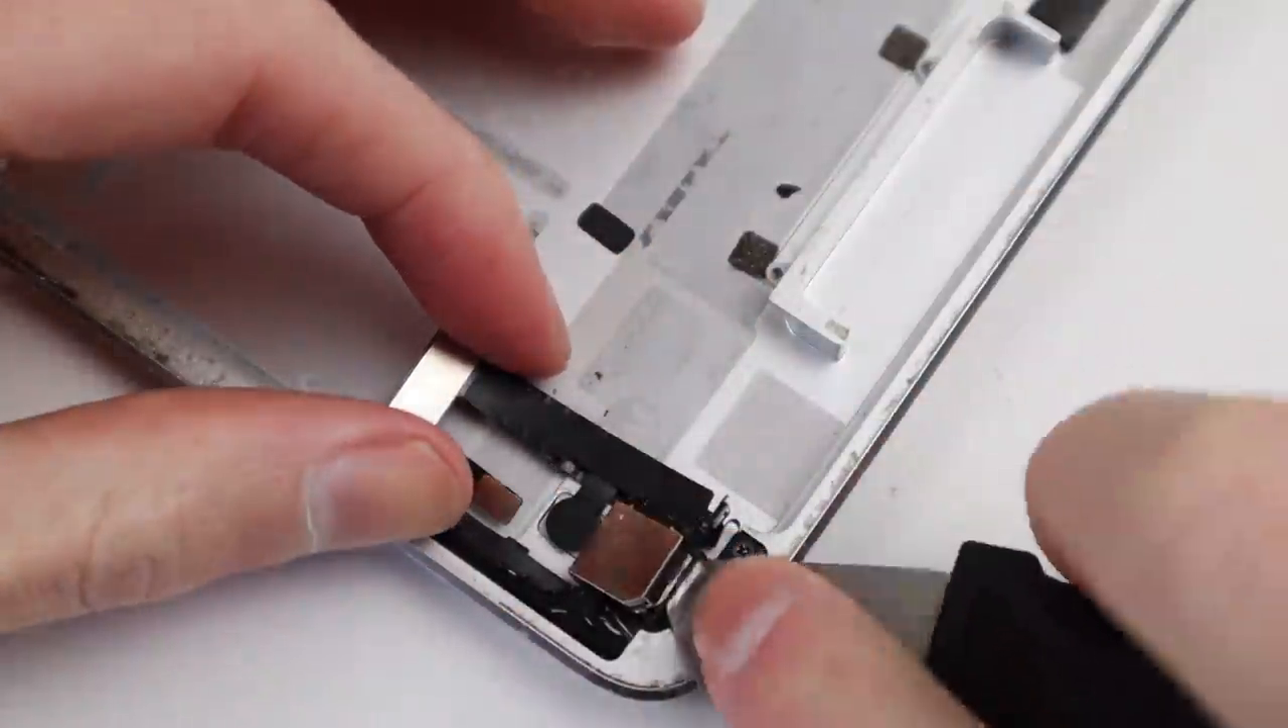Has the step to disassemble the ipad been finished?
No.